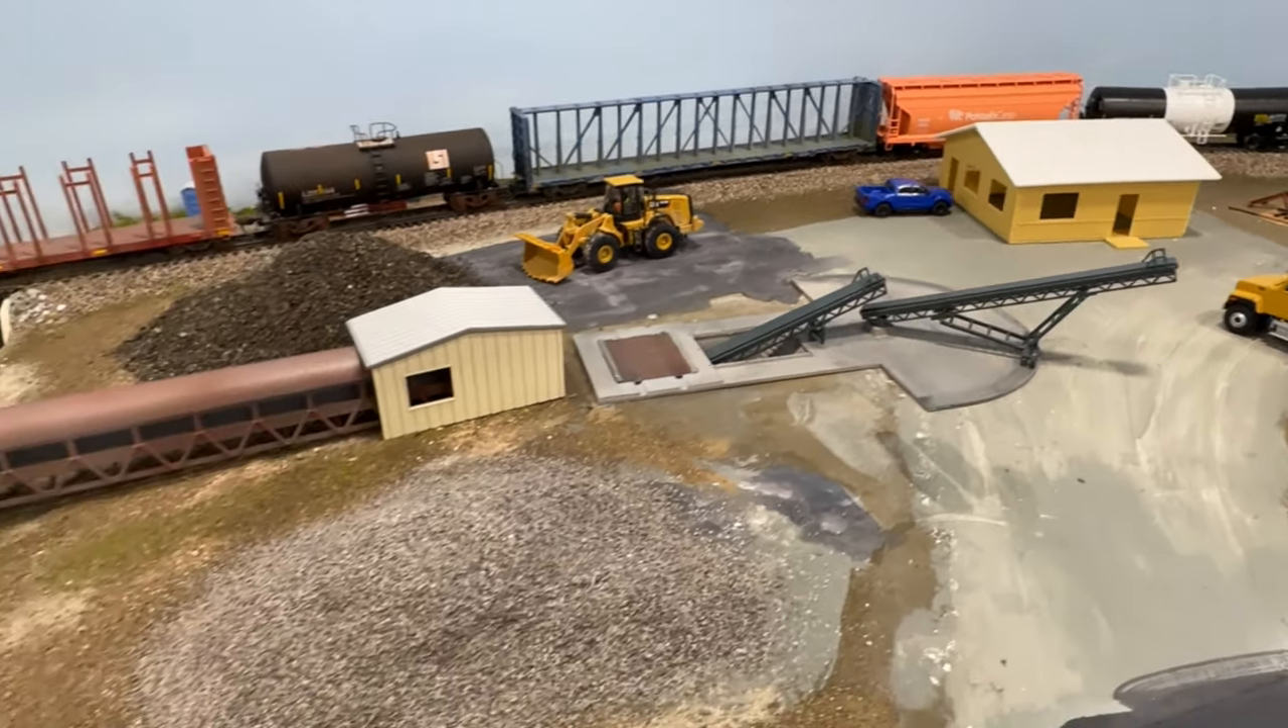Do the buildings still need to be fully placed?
No.